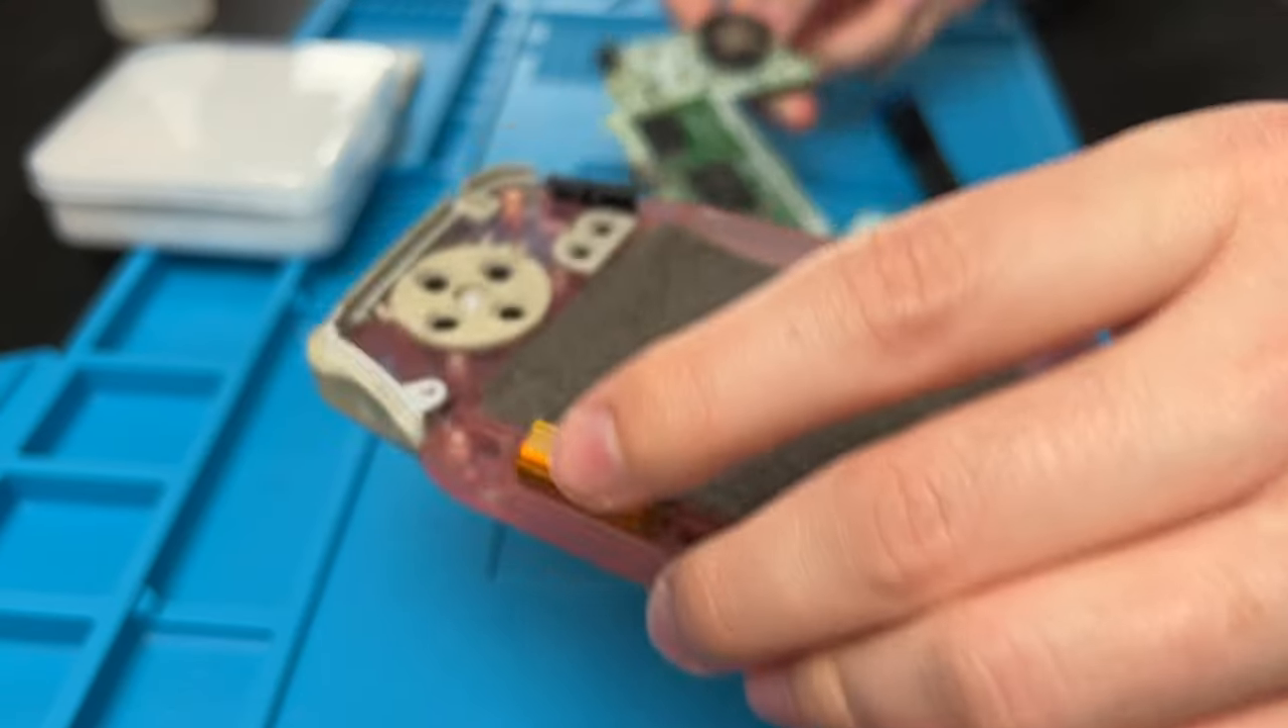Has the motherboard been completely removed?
Yes.